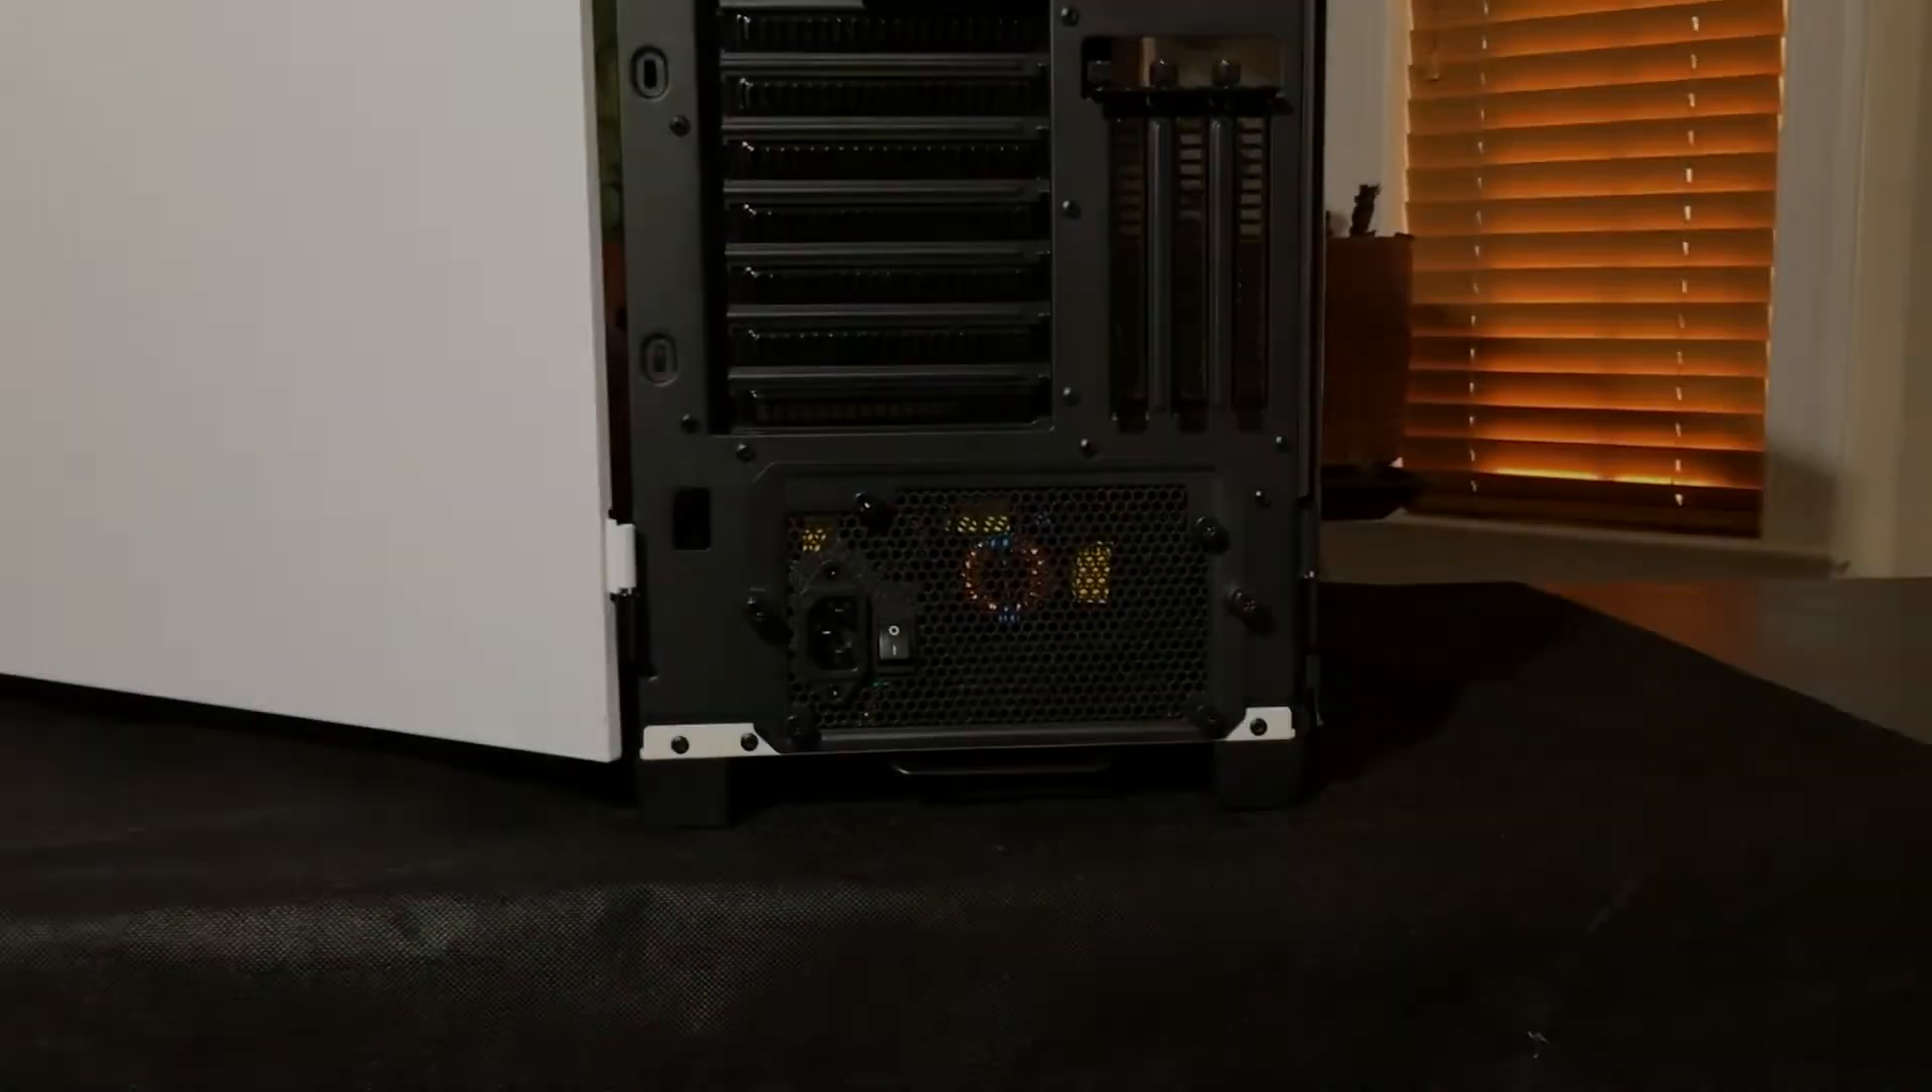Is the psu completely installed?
Yes.